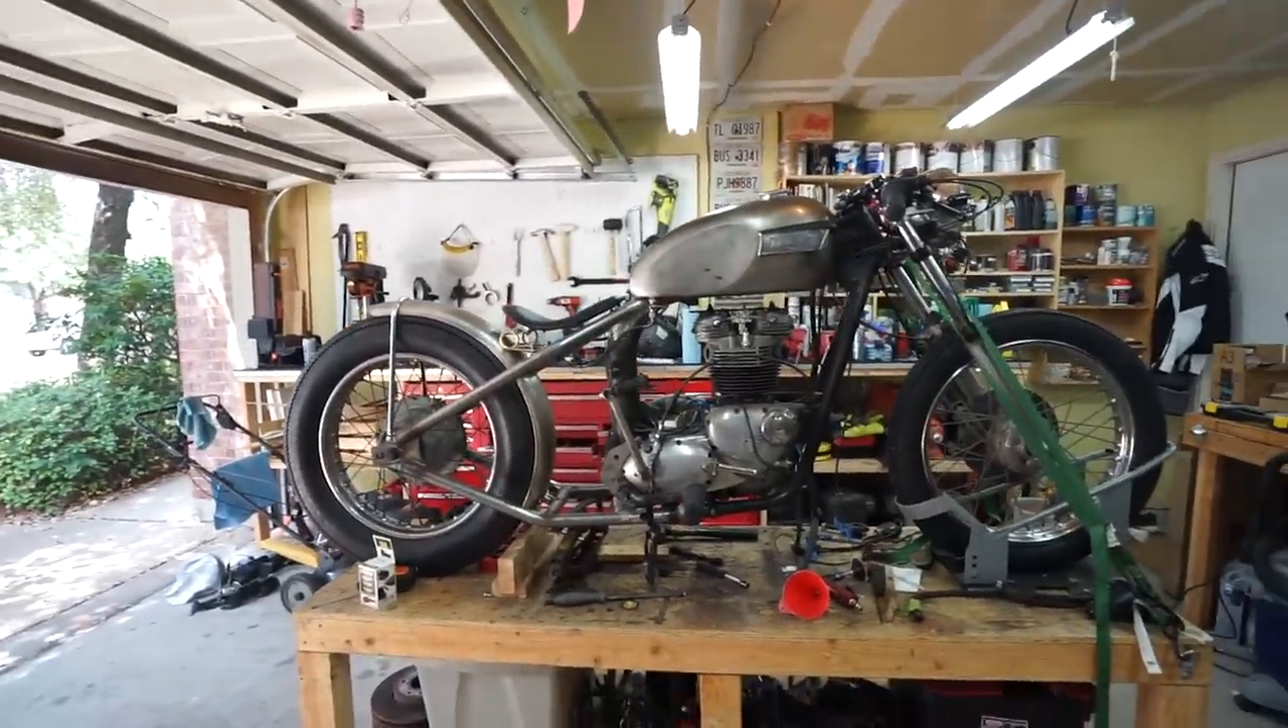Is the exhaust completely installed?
No.